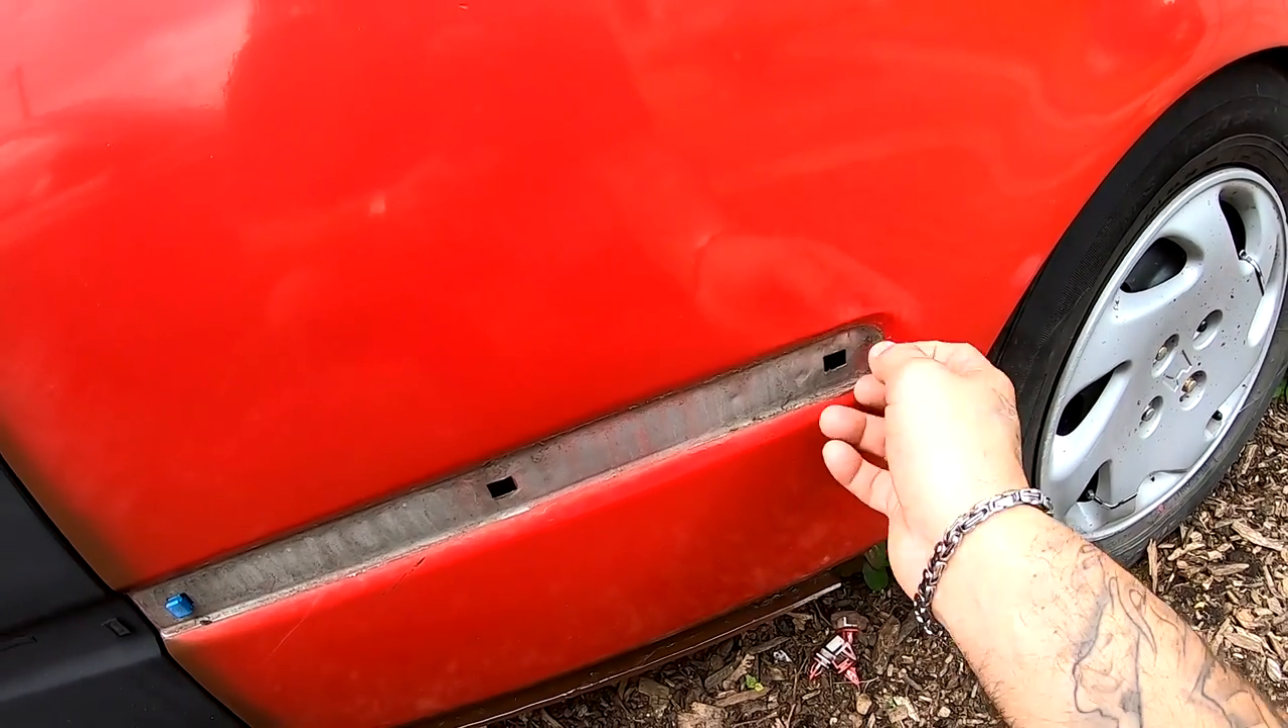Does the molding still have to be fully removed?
No.